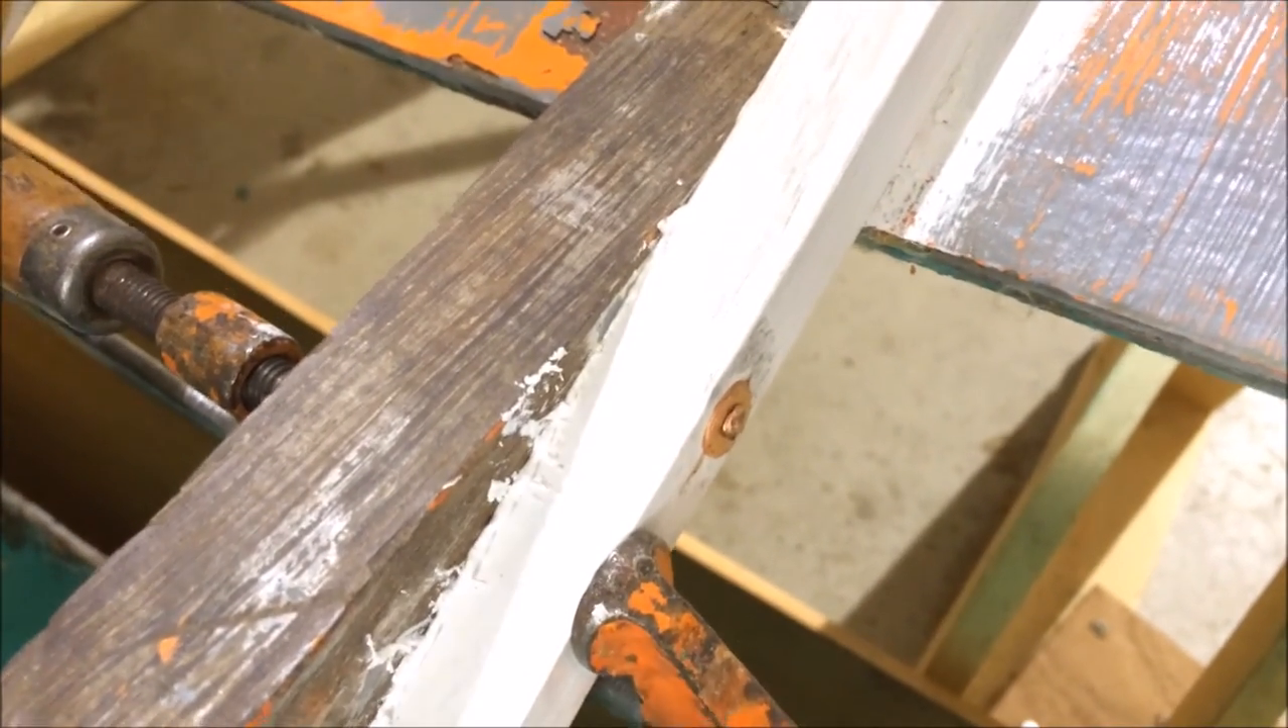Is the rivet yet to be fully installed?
No.